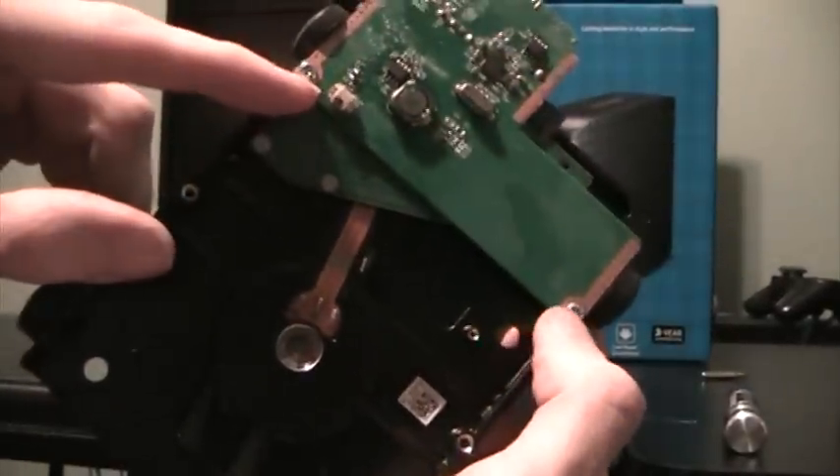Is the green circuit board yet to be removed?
Yes.